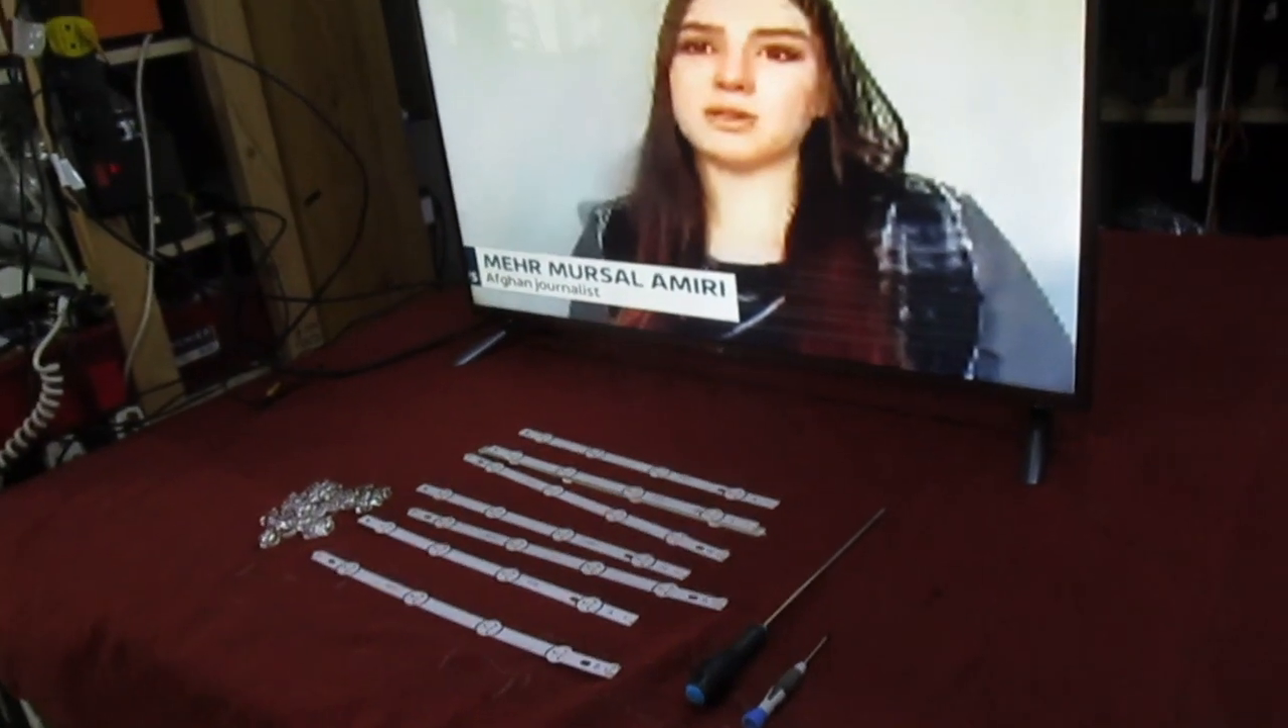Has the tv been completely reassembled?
Yes.